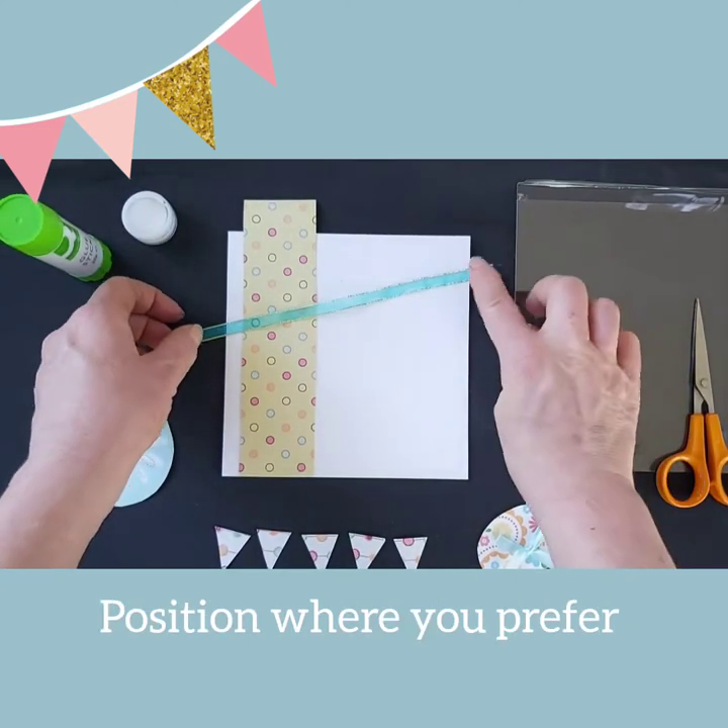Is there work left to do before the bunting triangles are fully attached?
Yes.